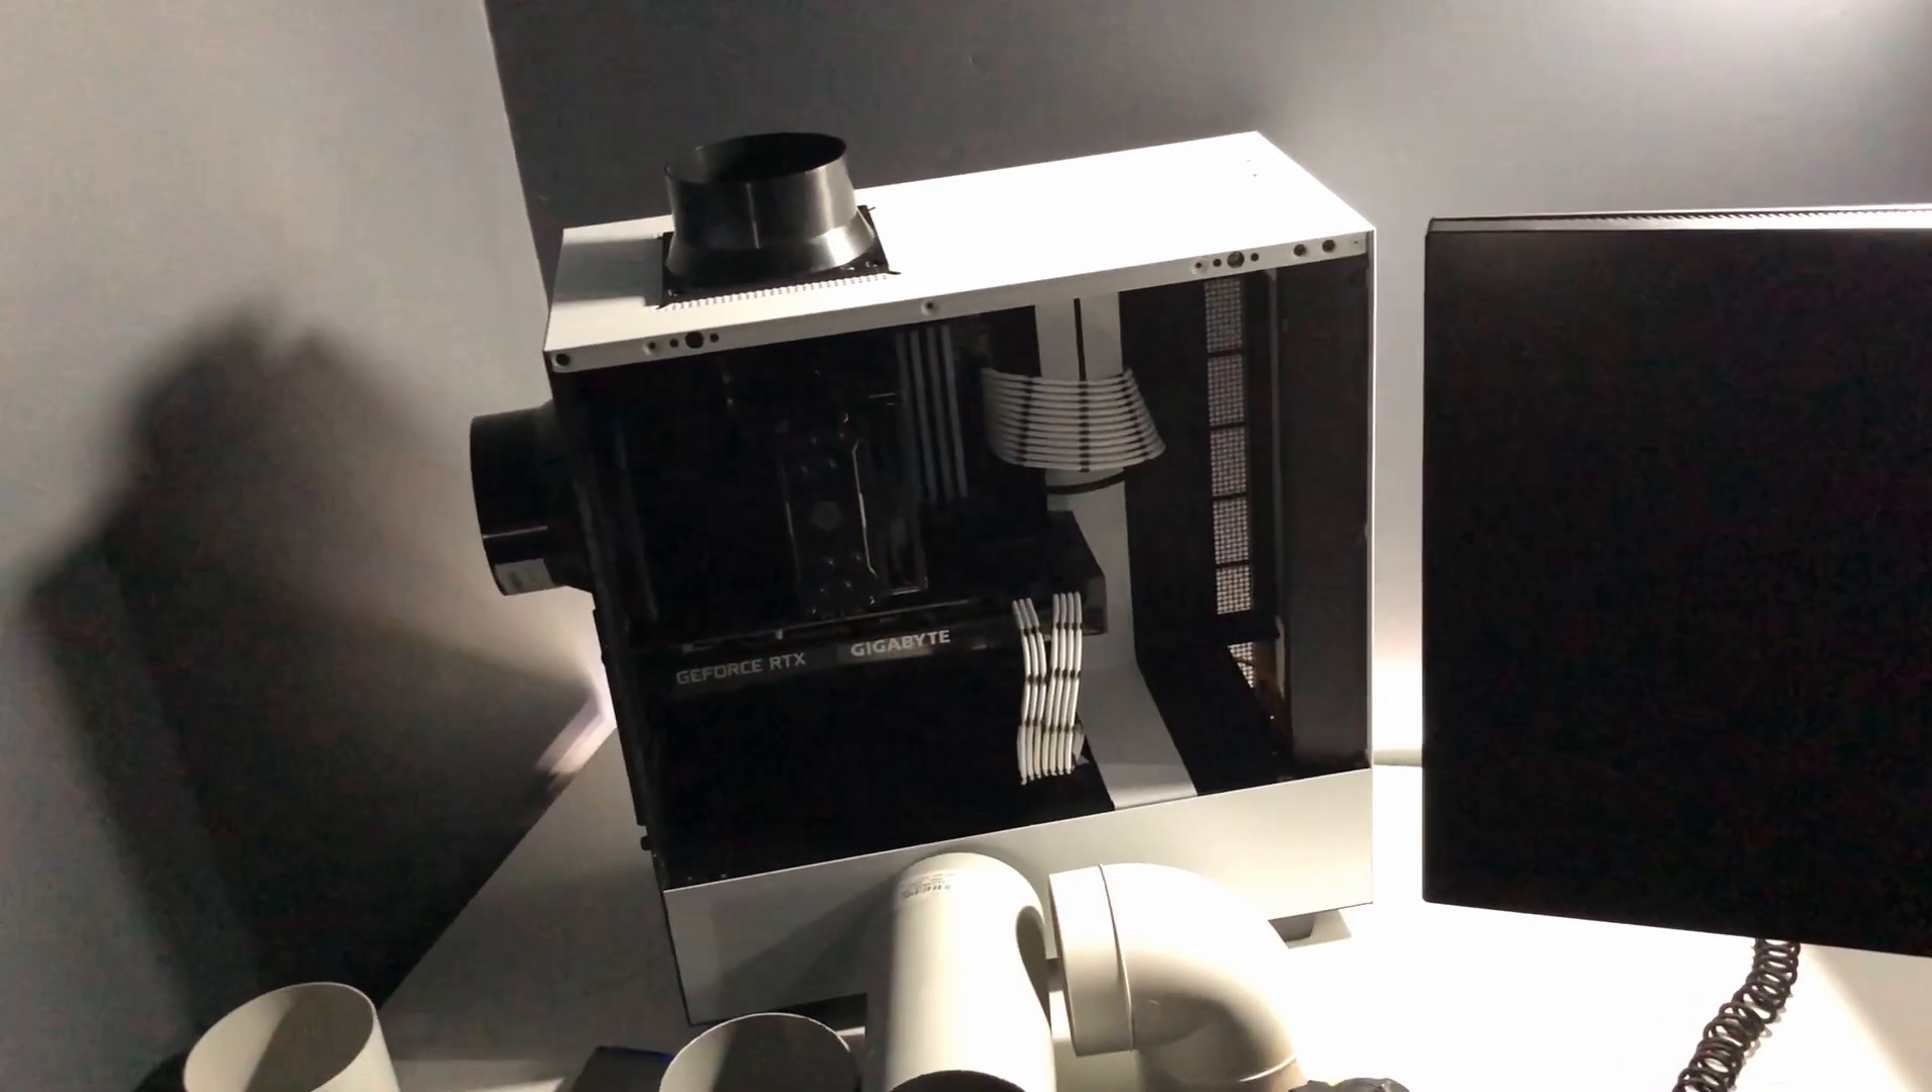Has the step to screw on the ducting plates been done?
Yes.